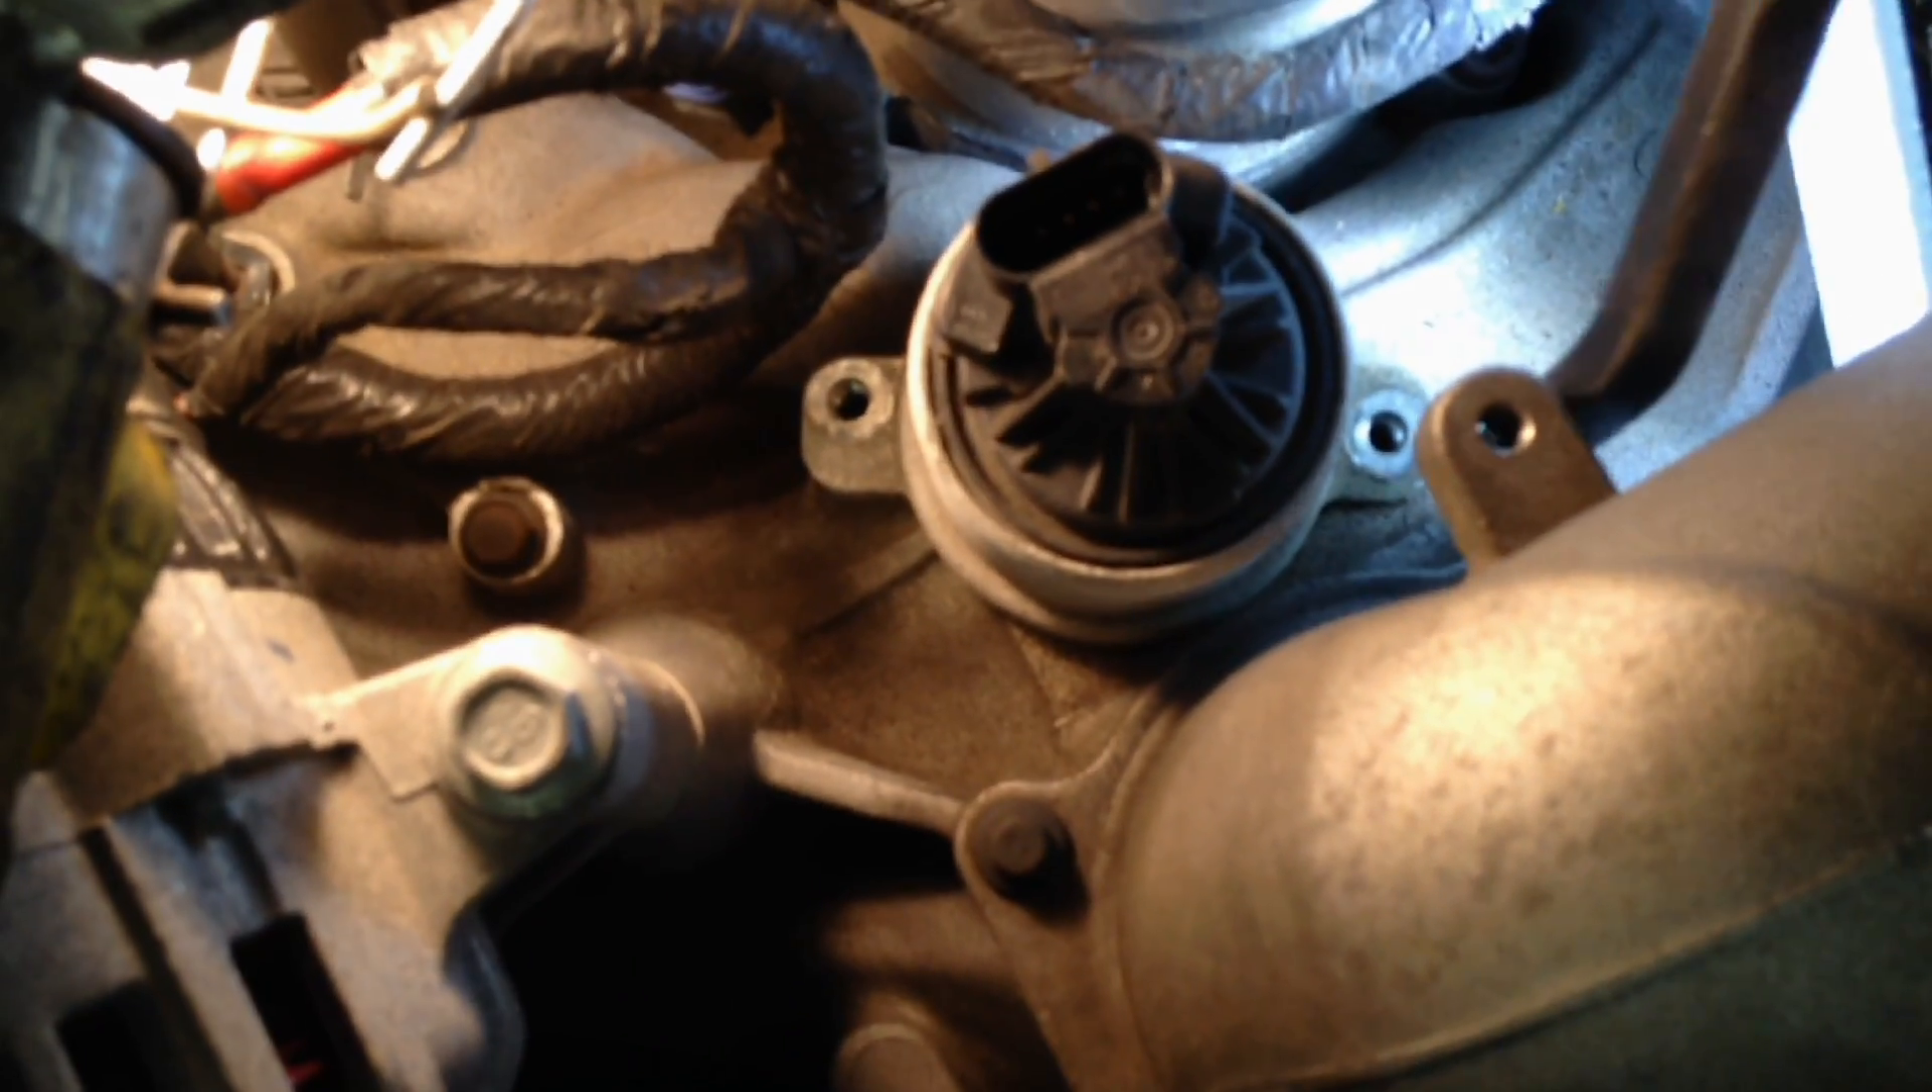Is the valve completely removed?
No.